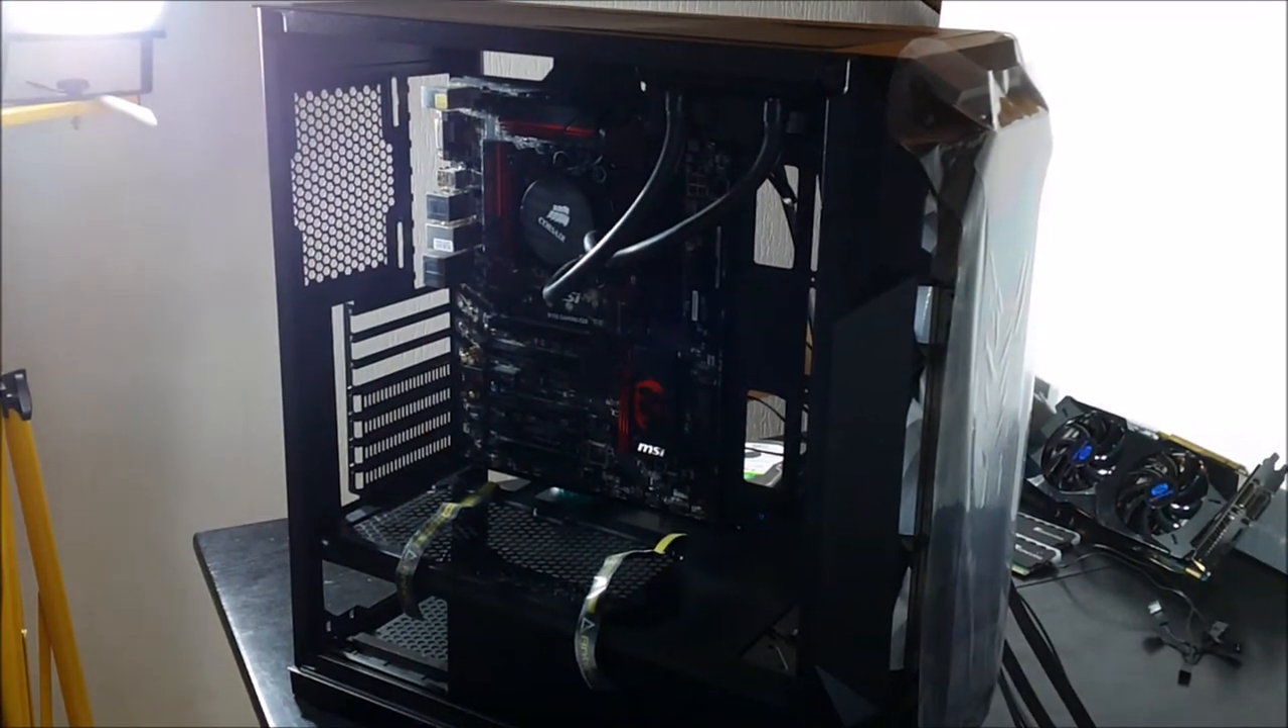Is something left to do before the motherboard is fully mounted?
No.